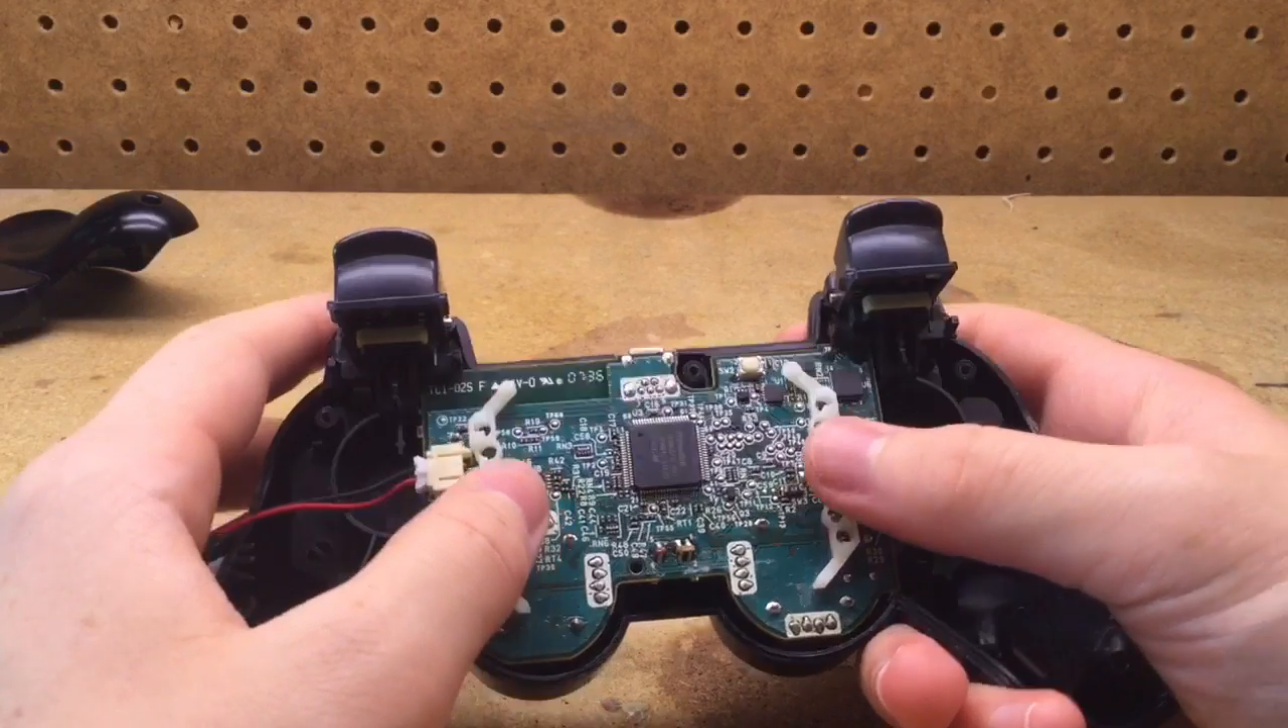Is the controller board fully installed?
Yes.